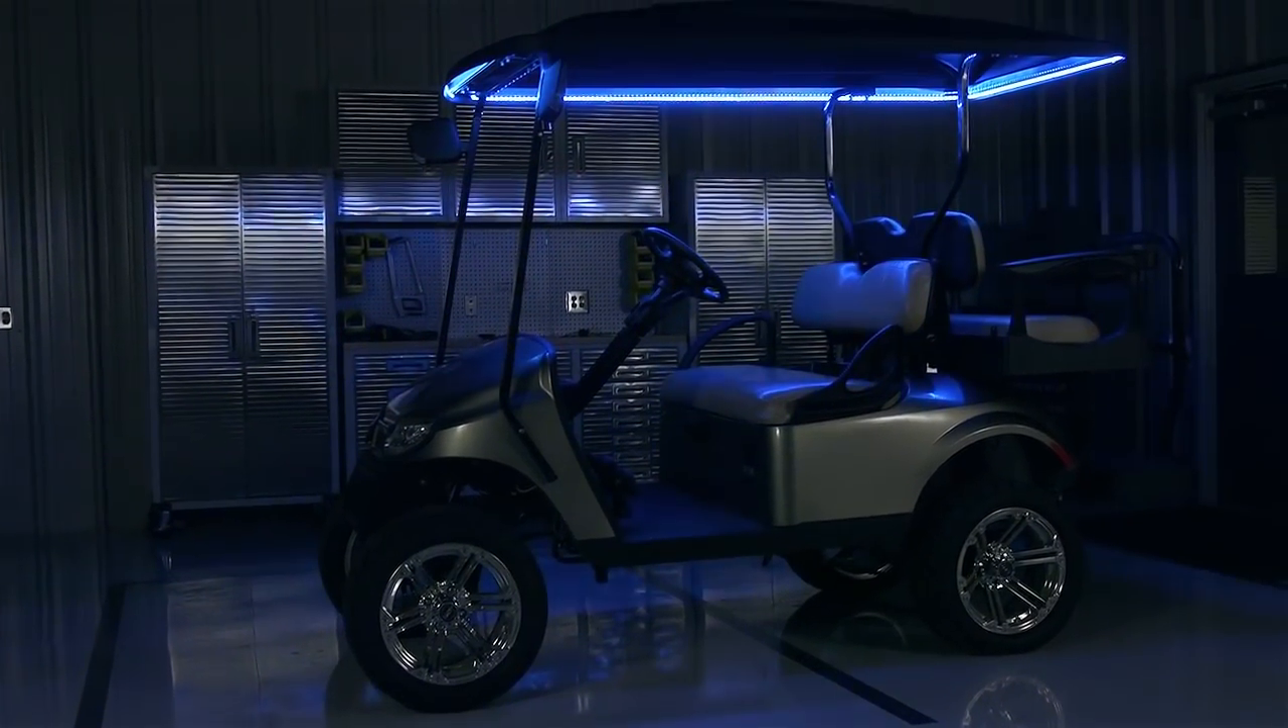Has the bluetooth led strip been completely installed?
Yes.